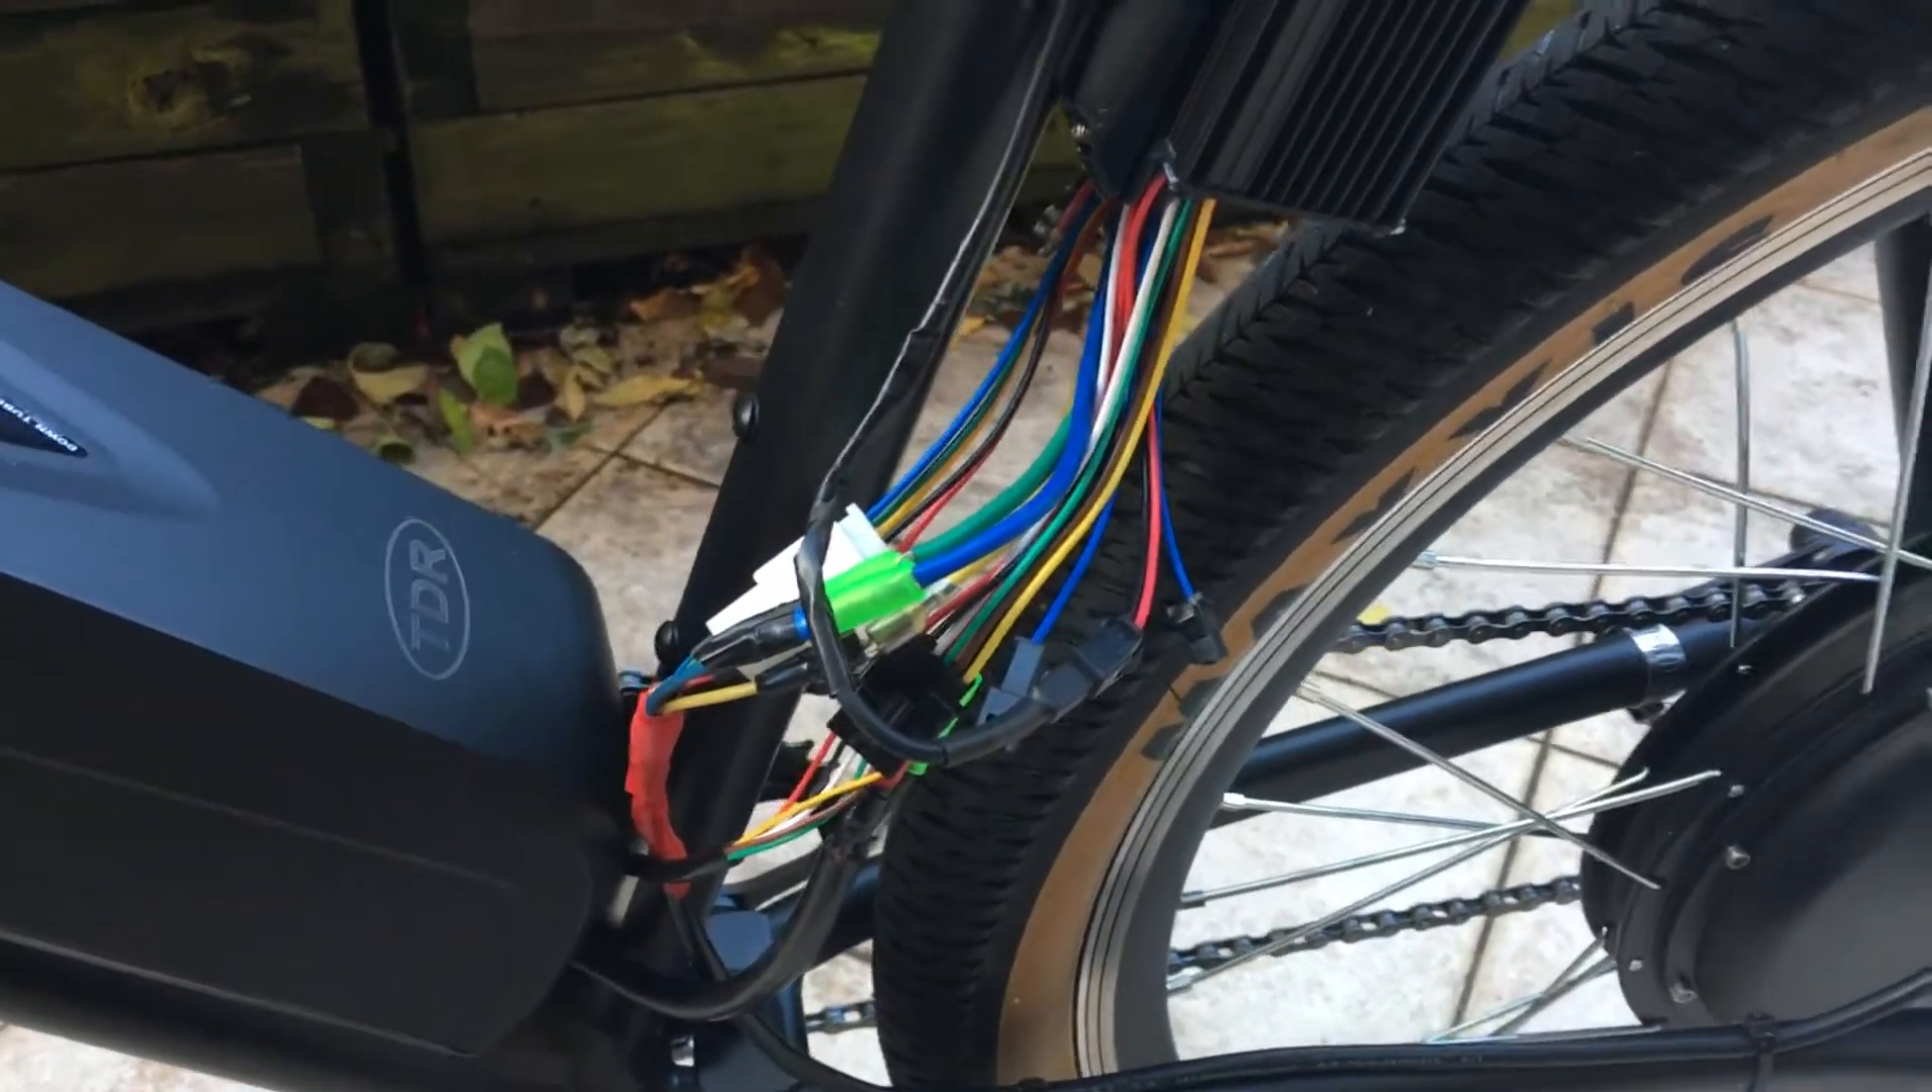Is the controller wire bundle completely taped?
No.